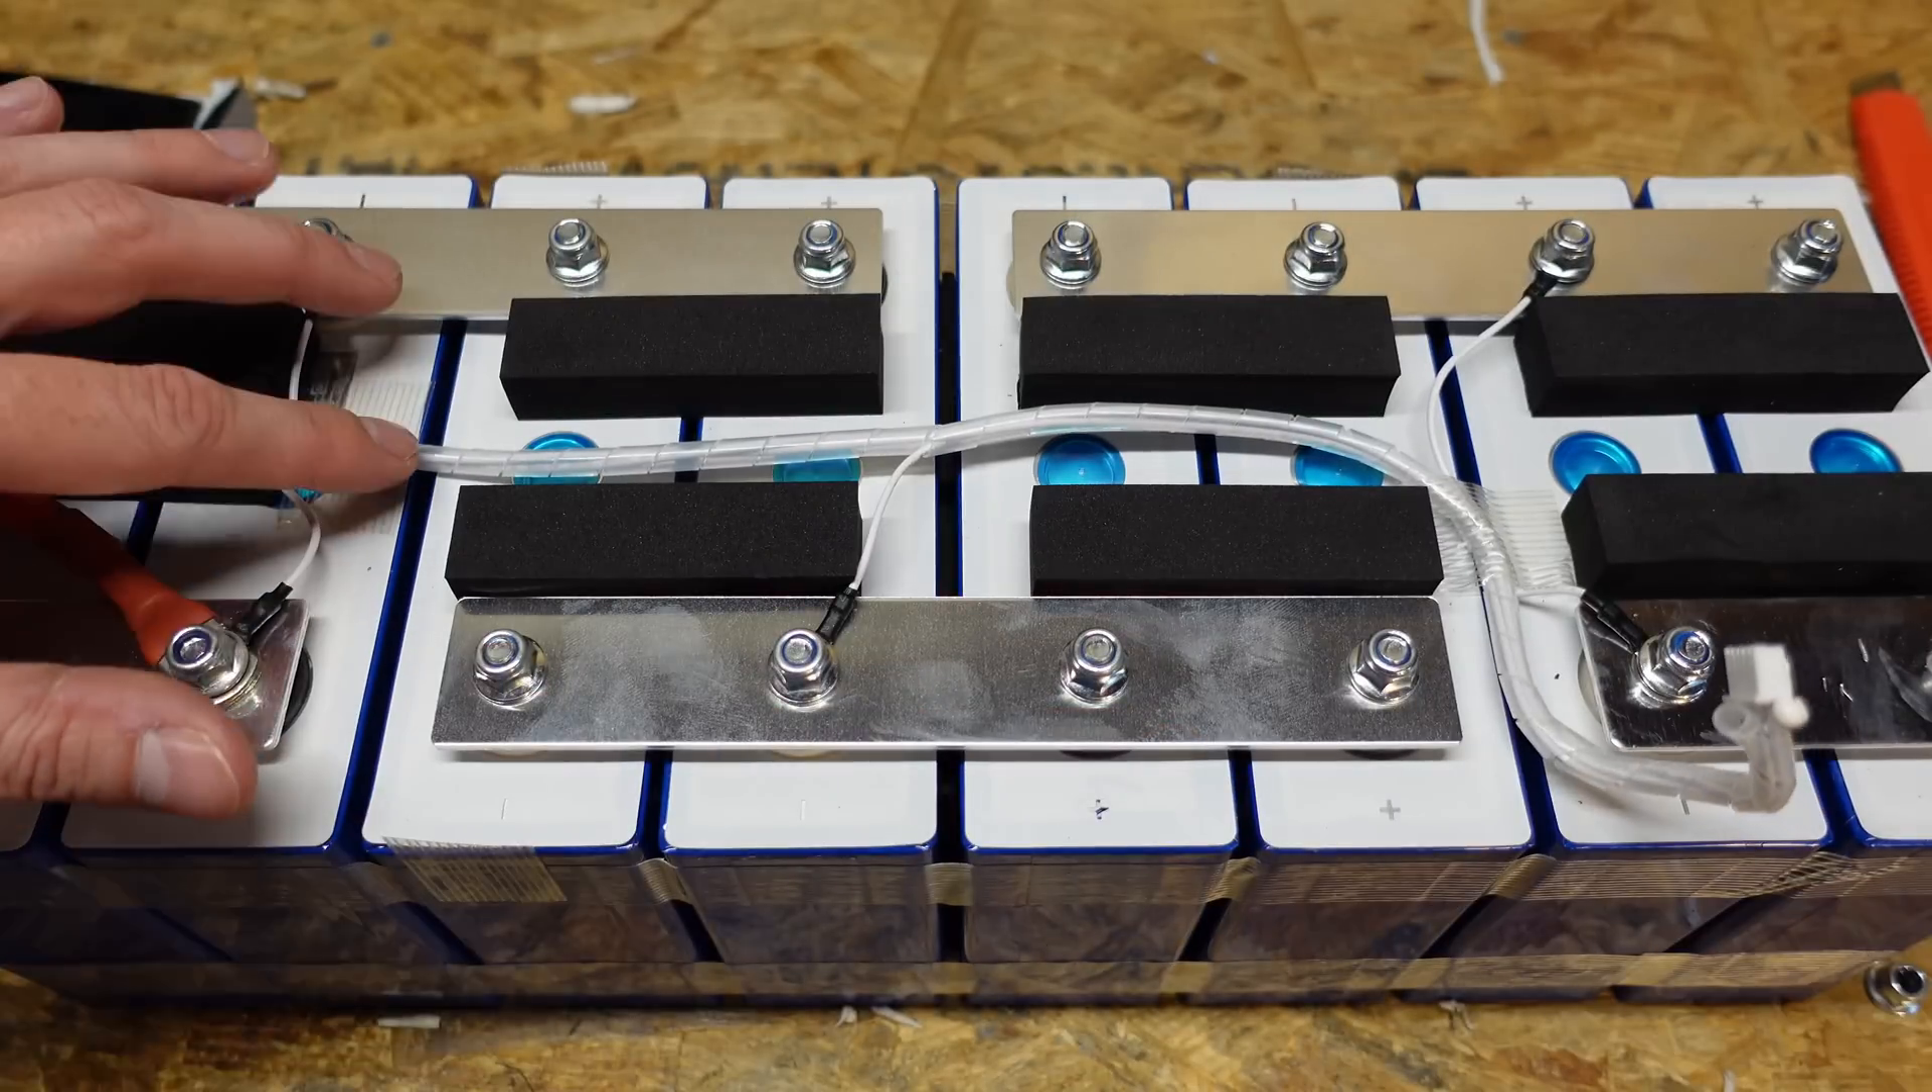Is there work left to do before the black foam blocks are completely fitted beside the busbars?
No.